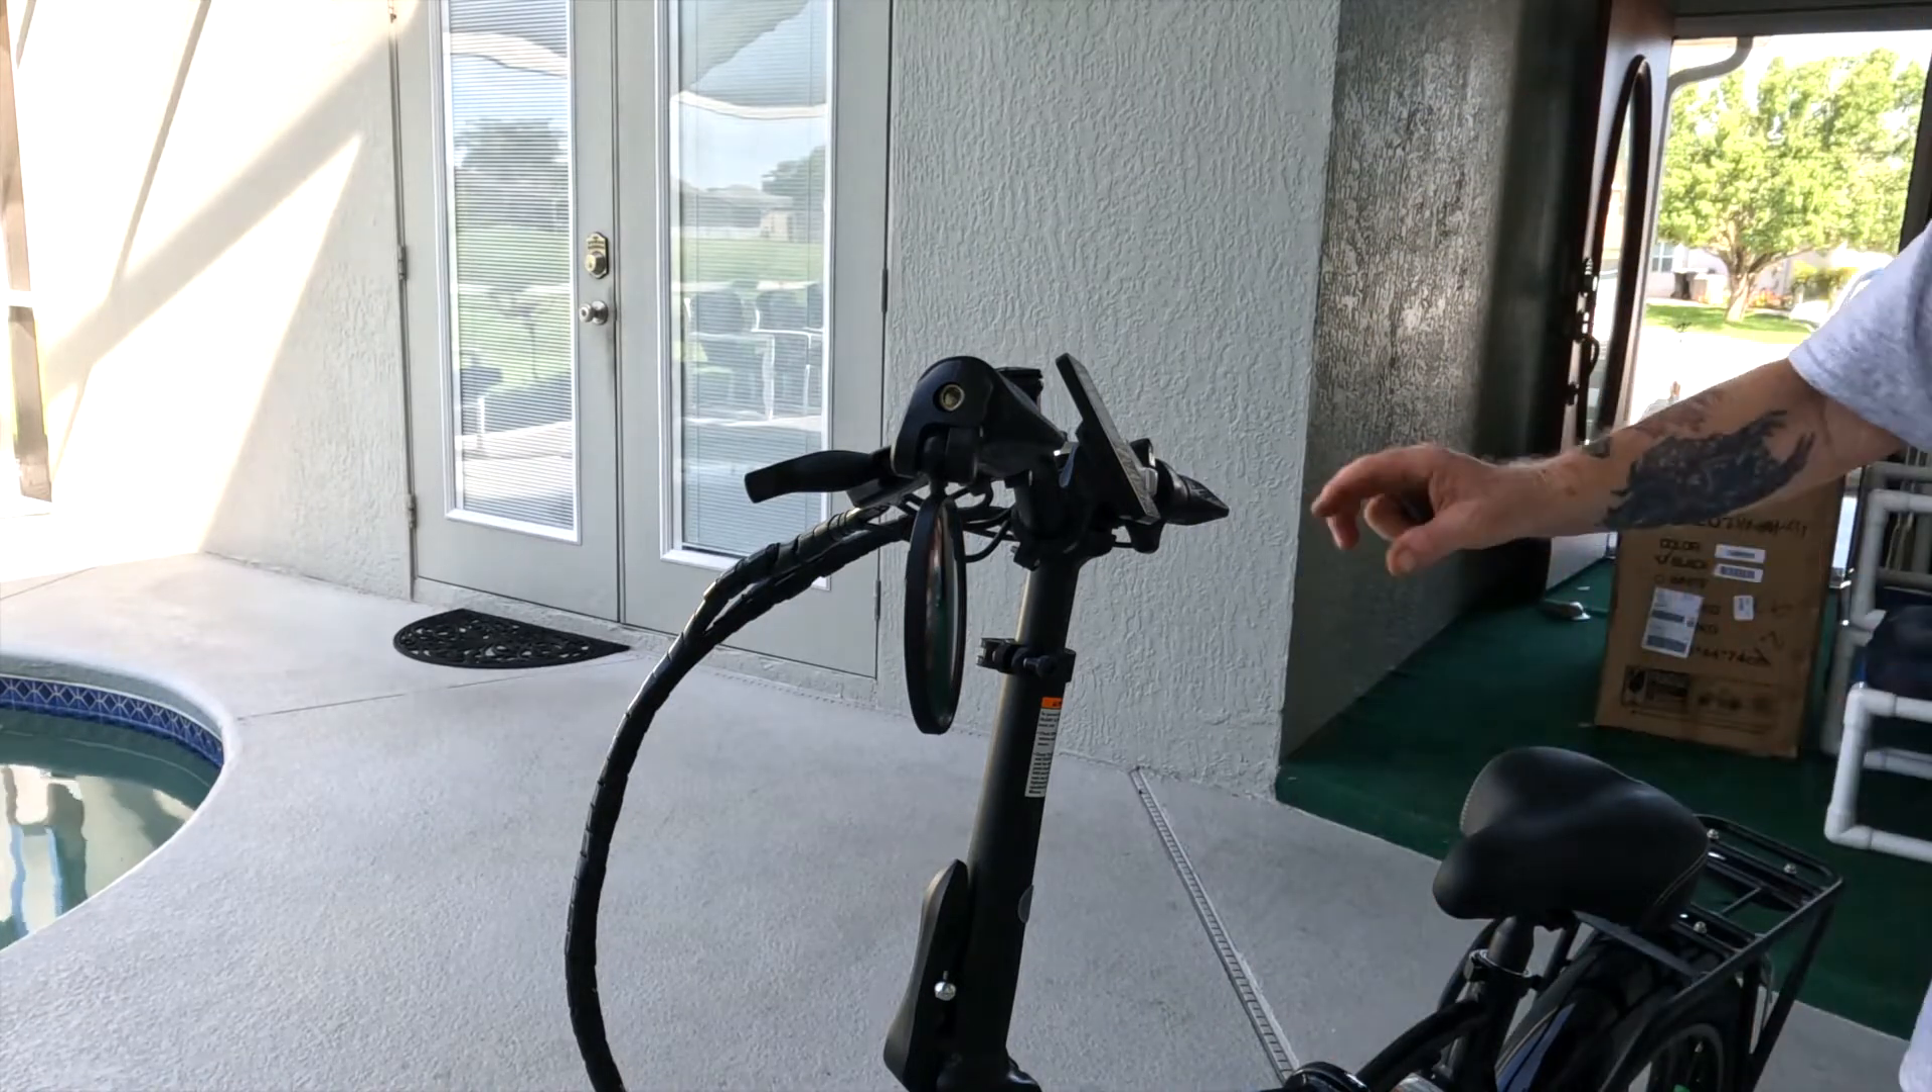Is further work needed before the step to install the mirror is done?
No.